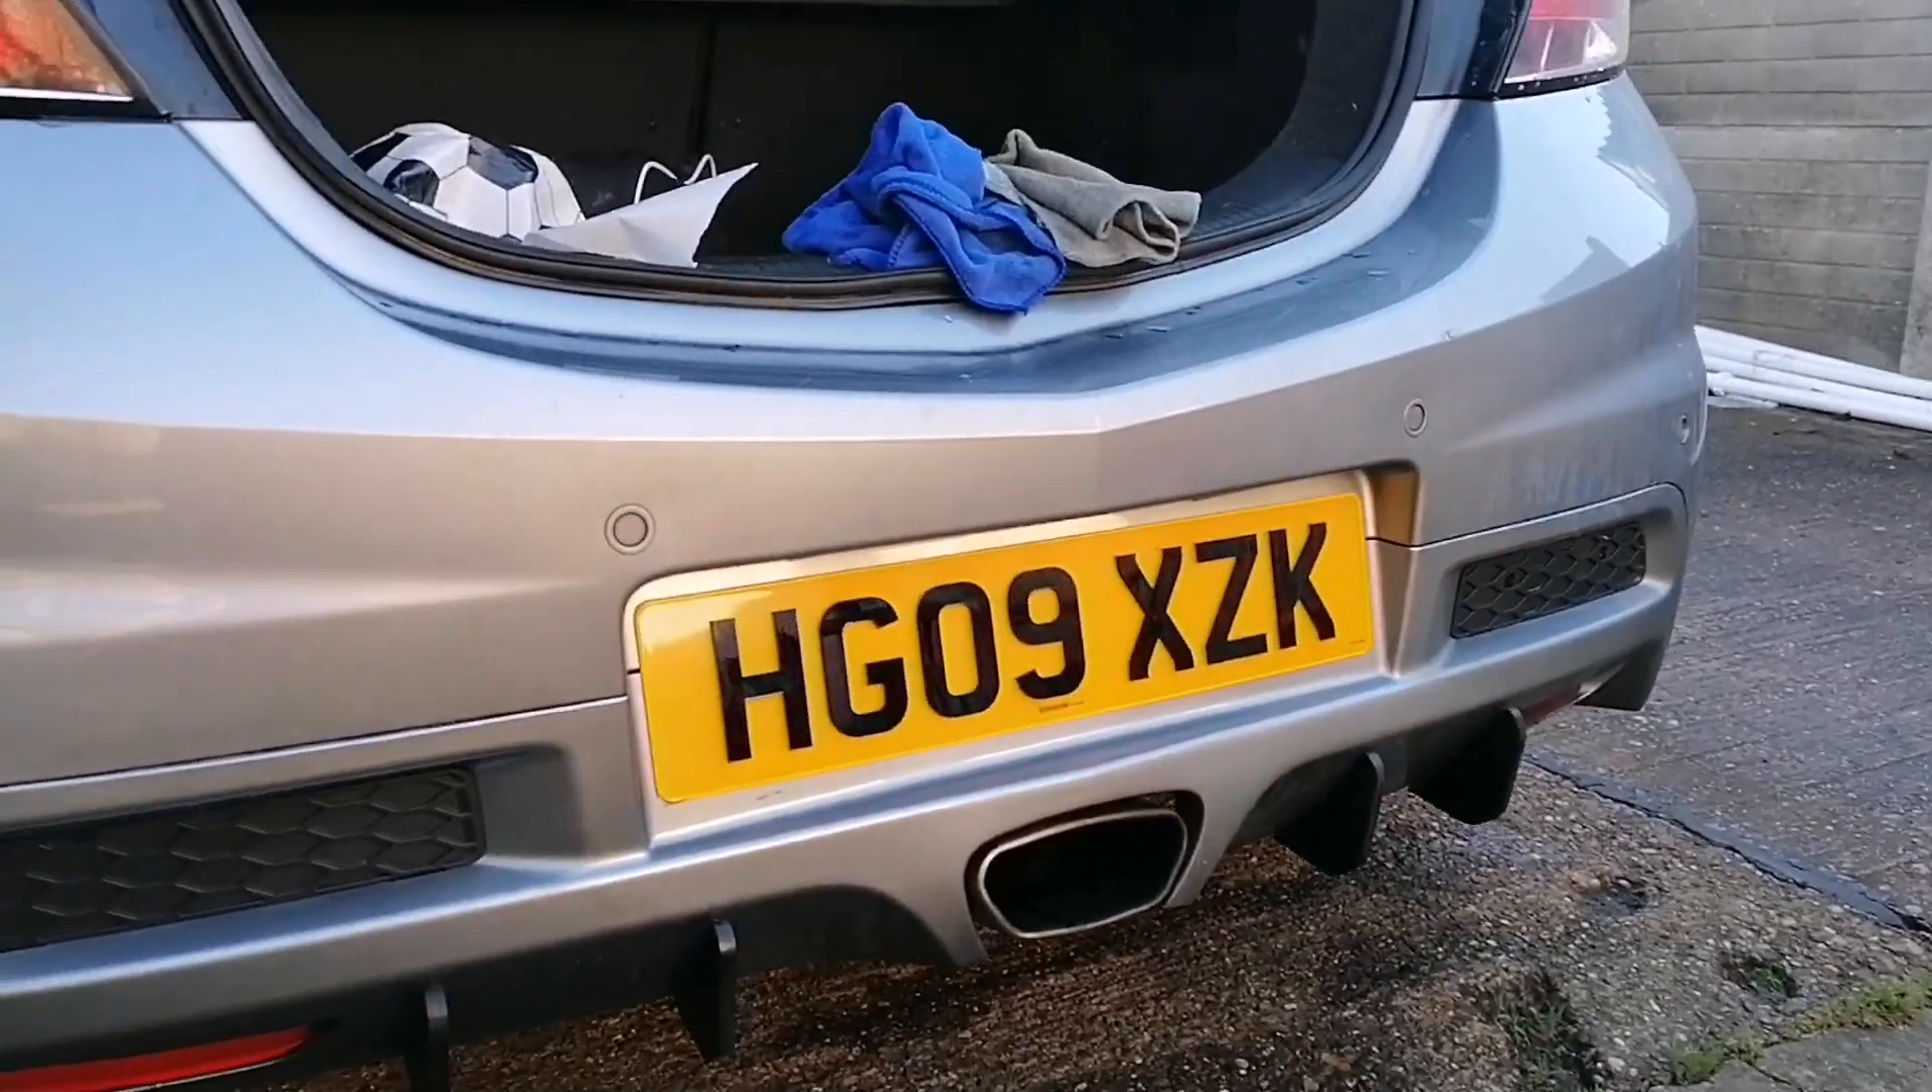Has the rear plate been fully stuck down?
Yes.